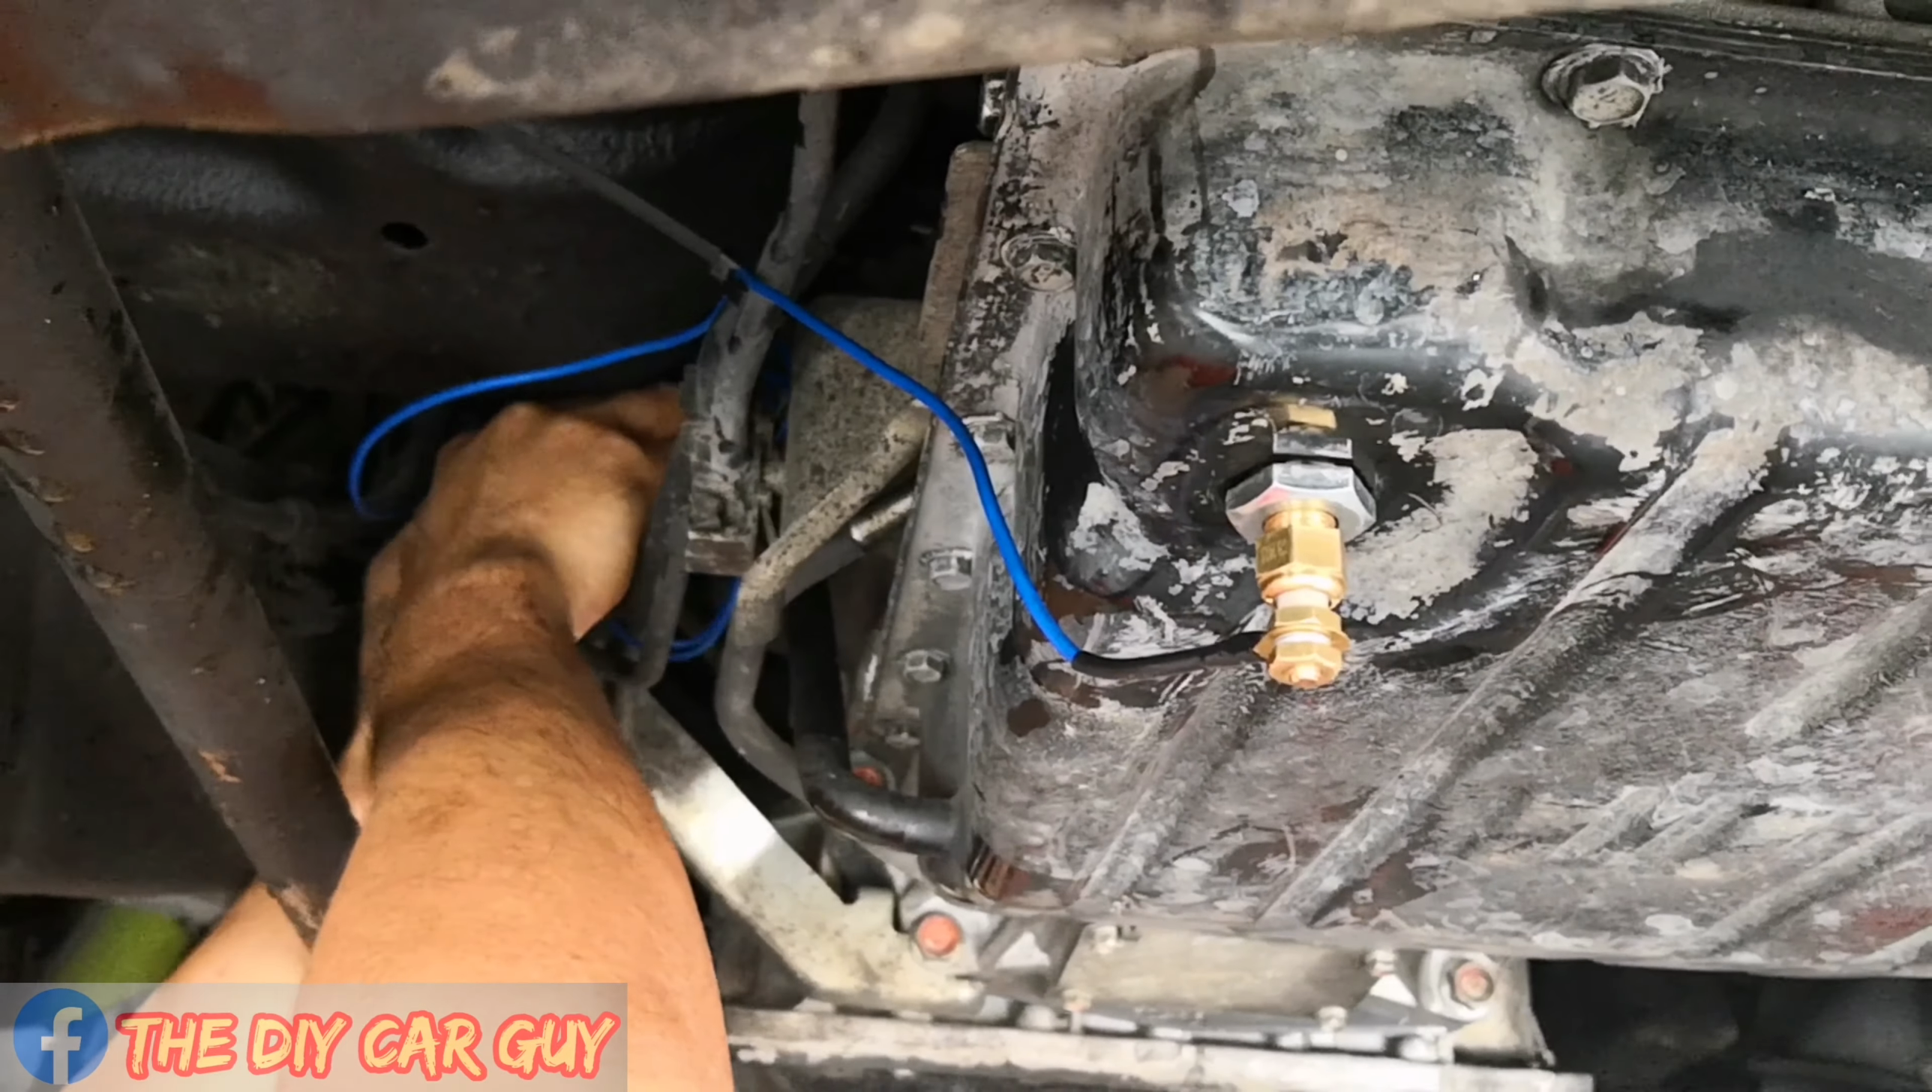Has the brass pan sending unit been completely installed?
Yes.